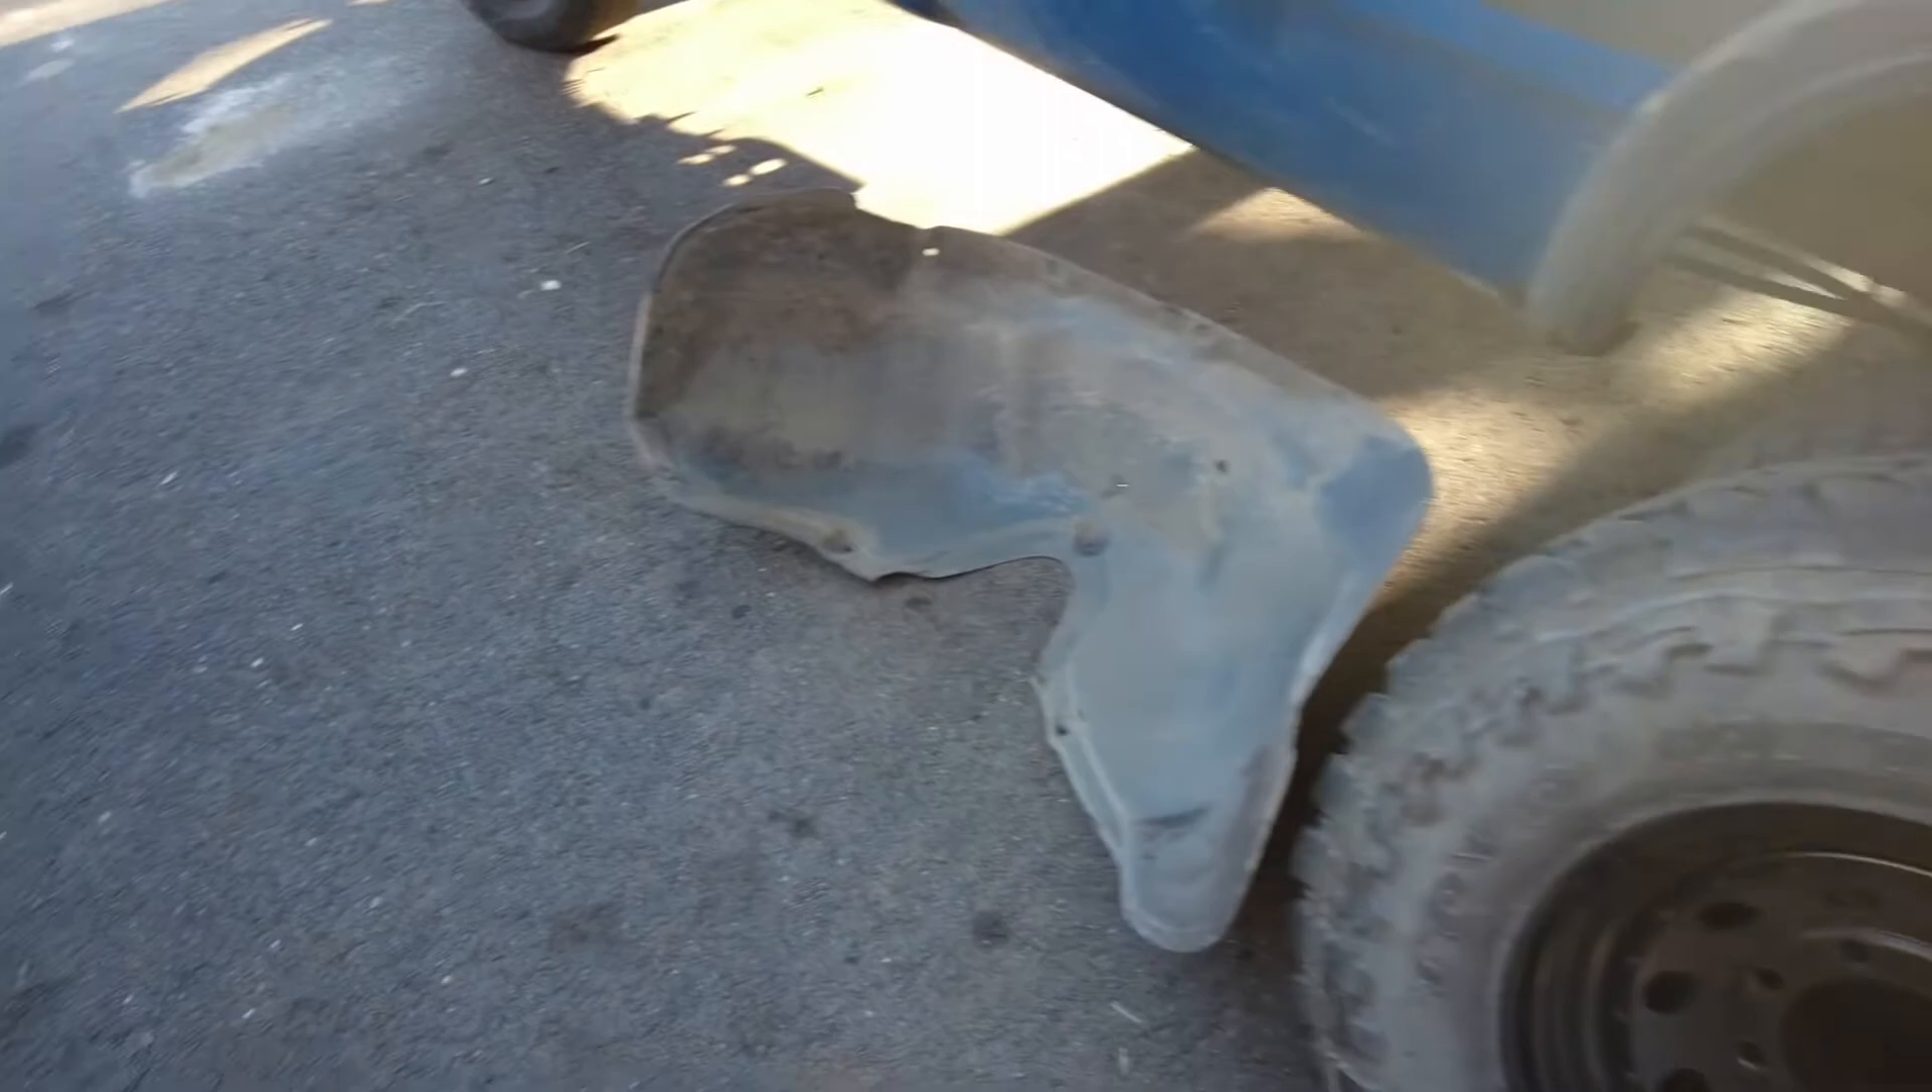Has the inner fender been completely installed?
No.